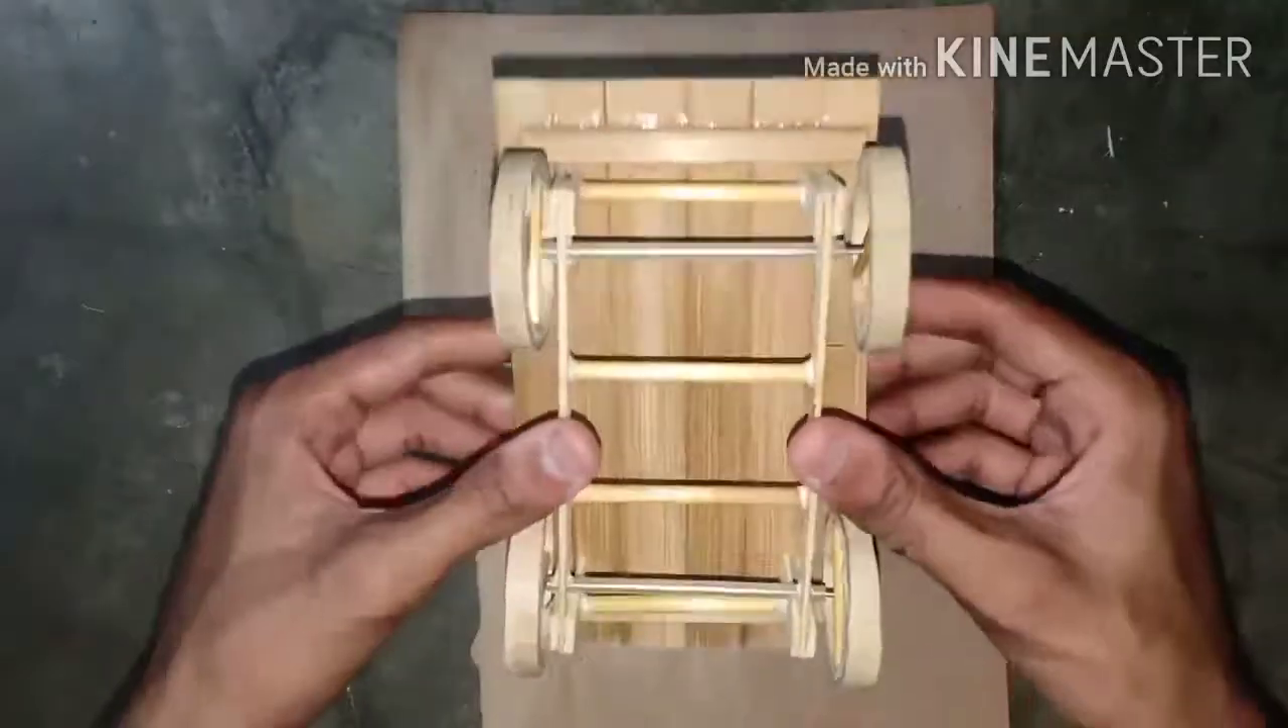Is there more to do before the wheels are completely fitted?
No.